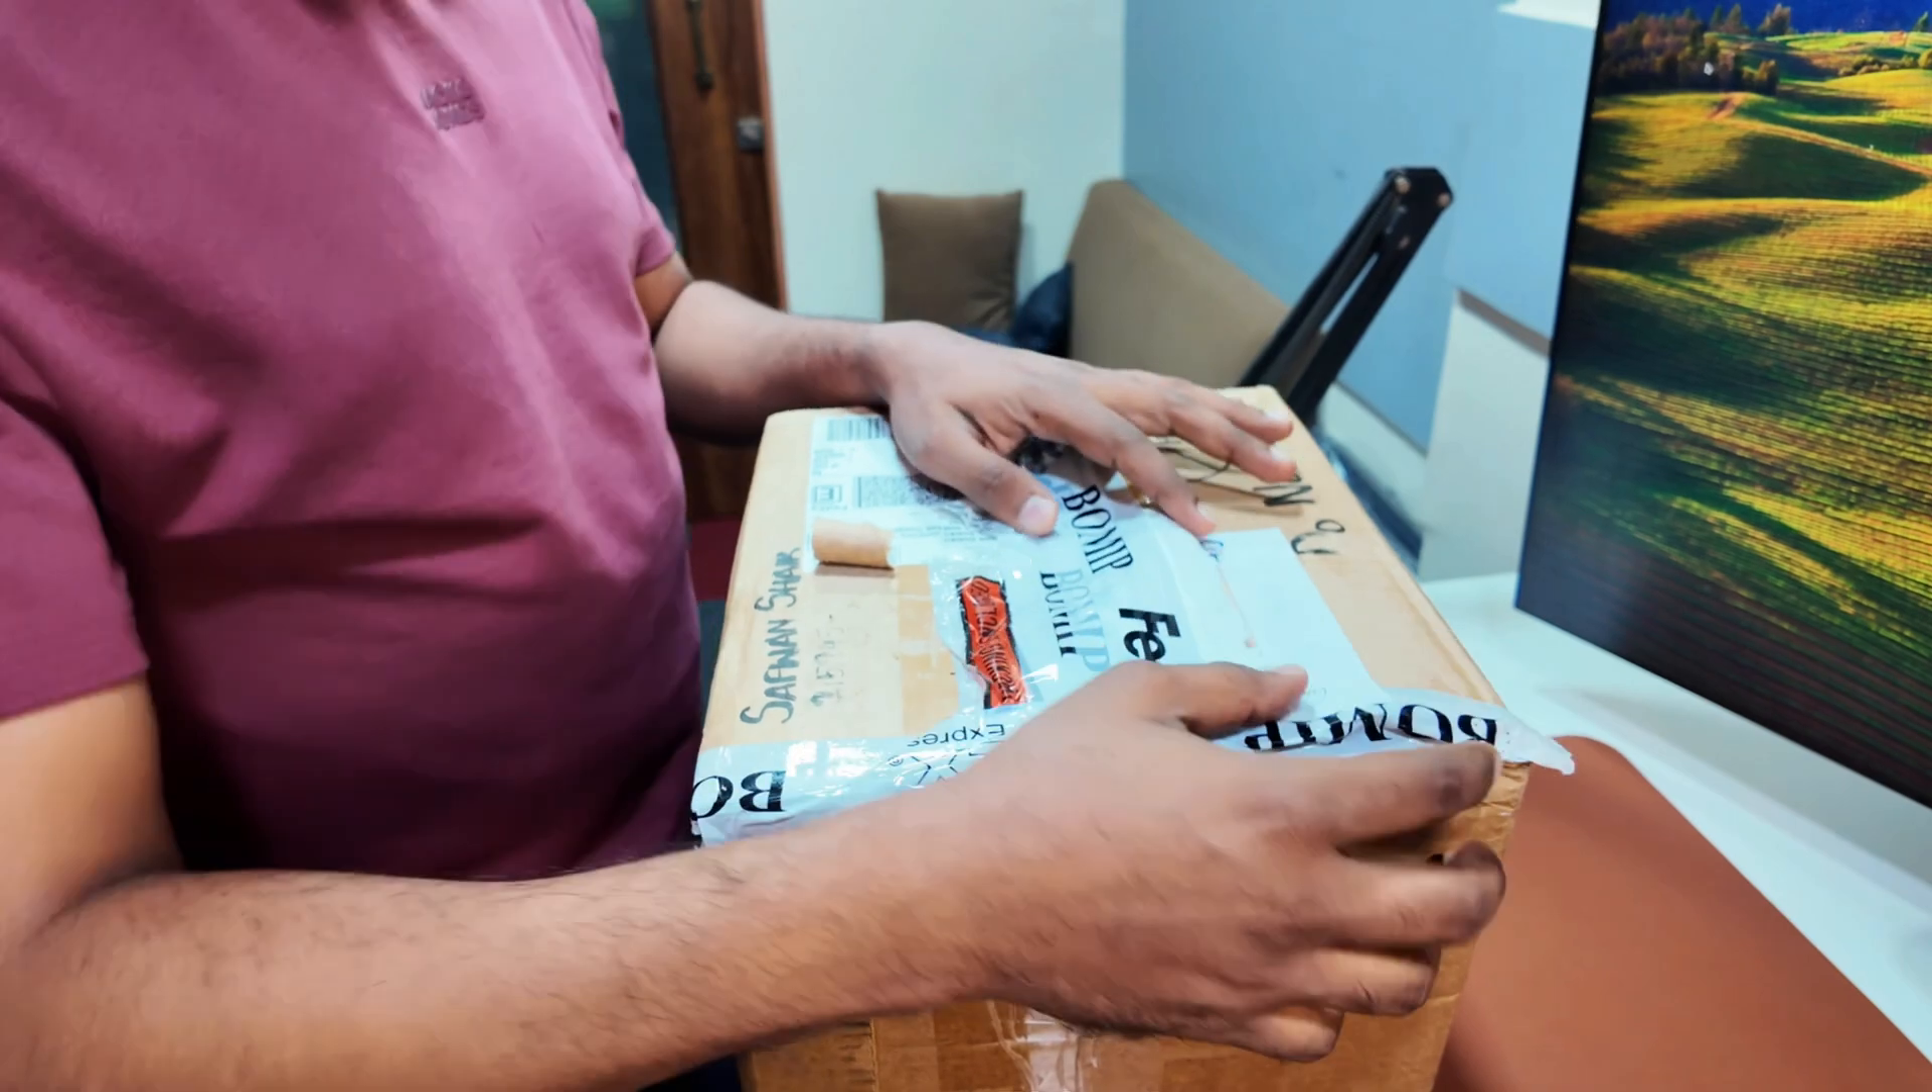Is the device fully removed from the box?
No.